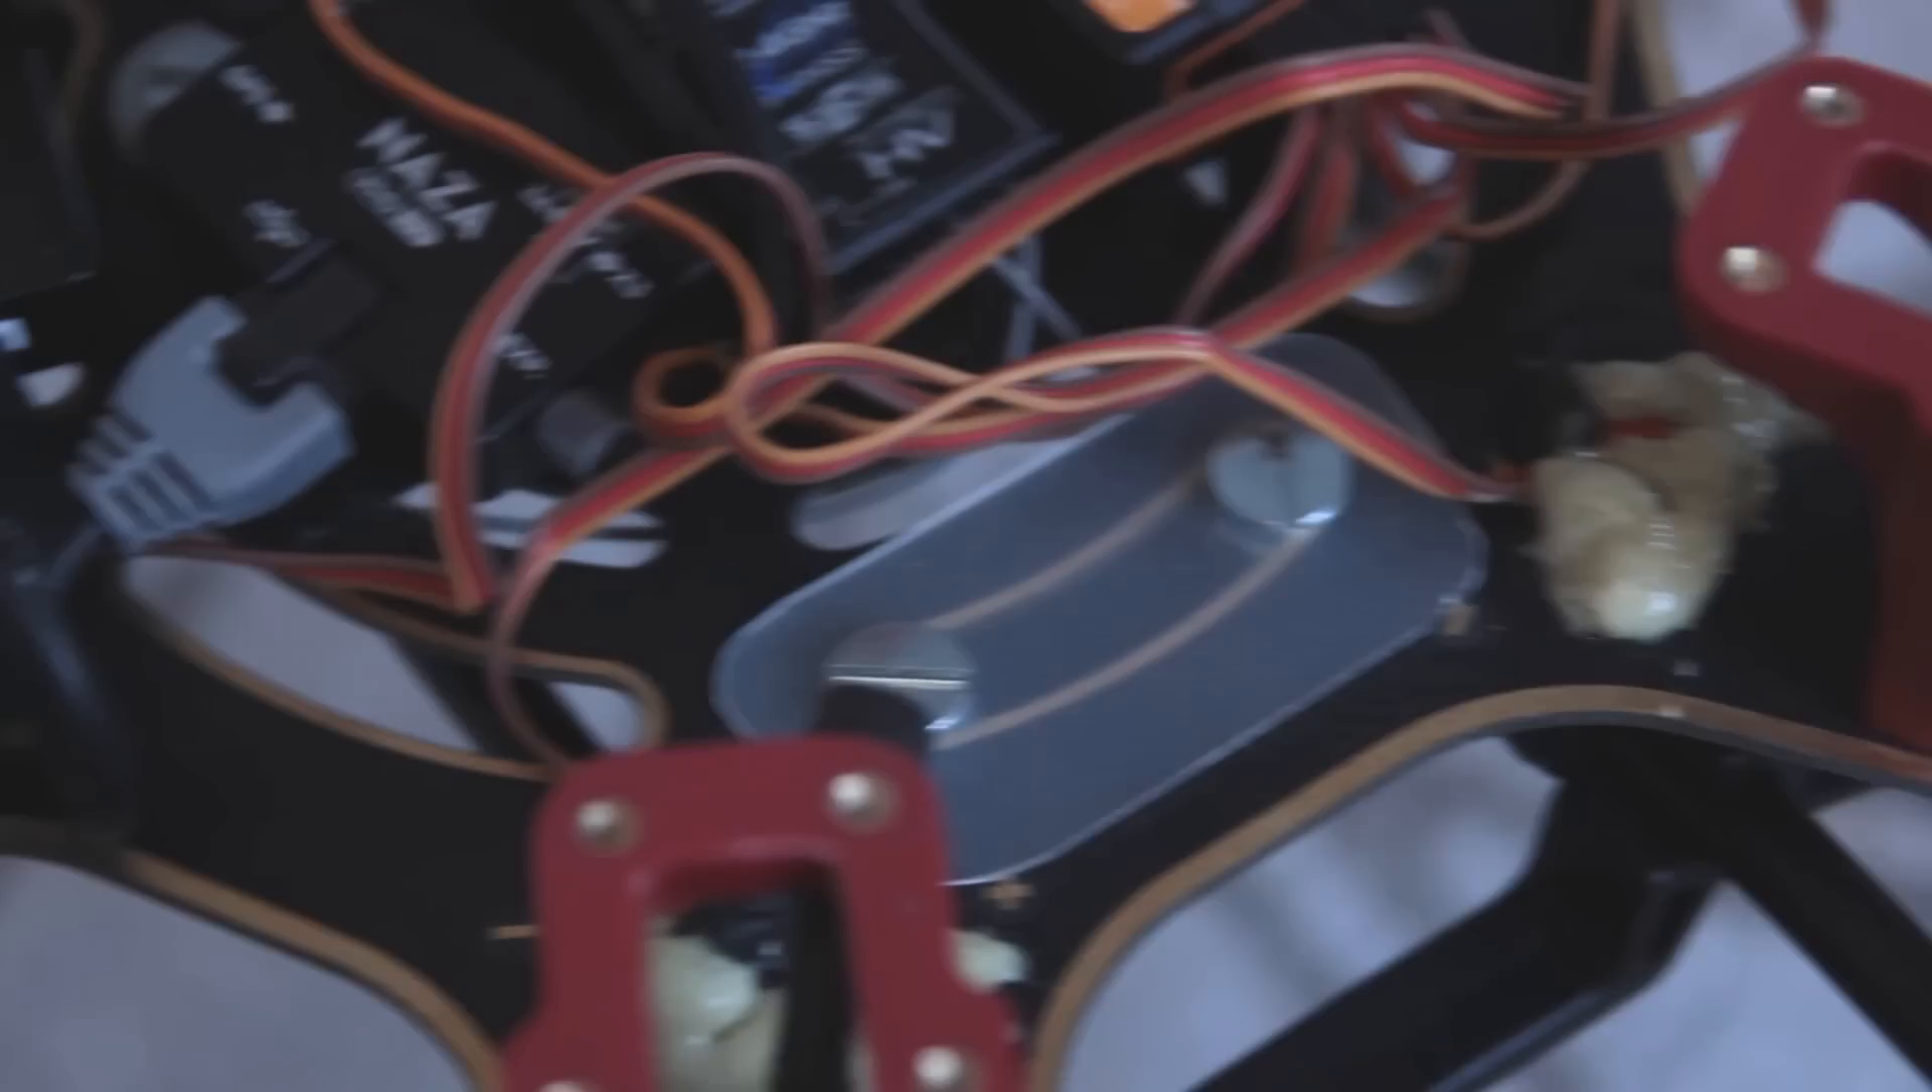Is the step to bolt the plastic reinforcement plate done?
Yes.